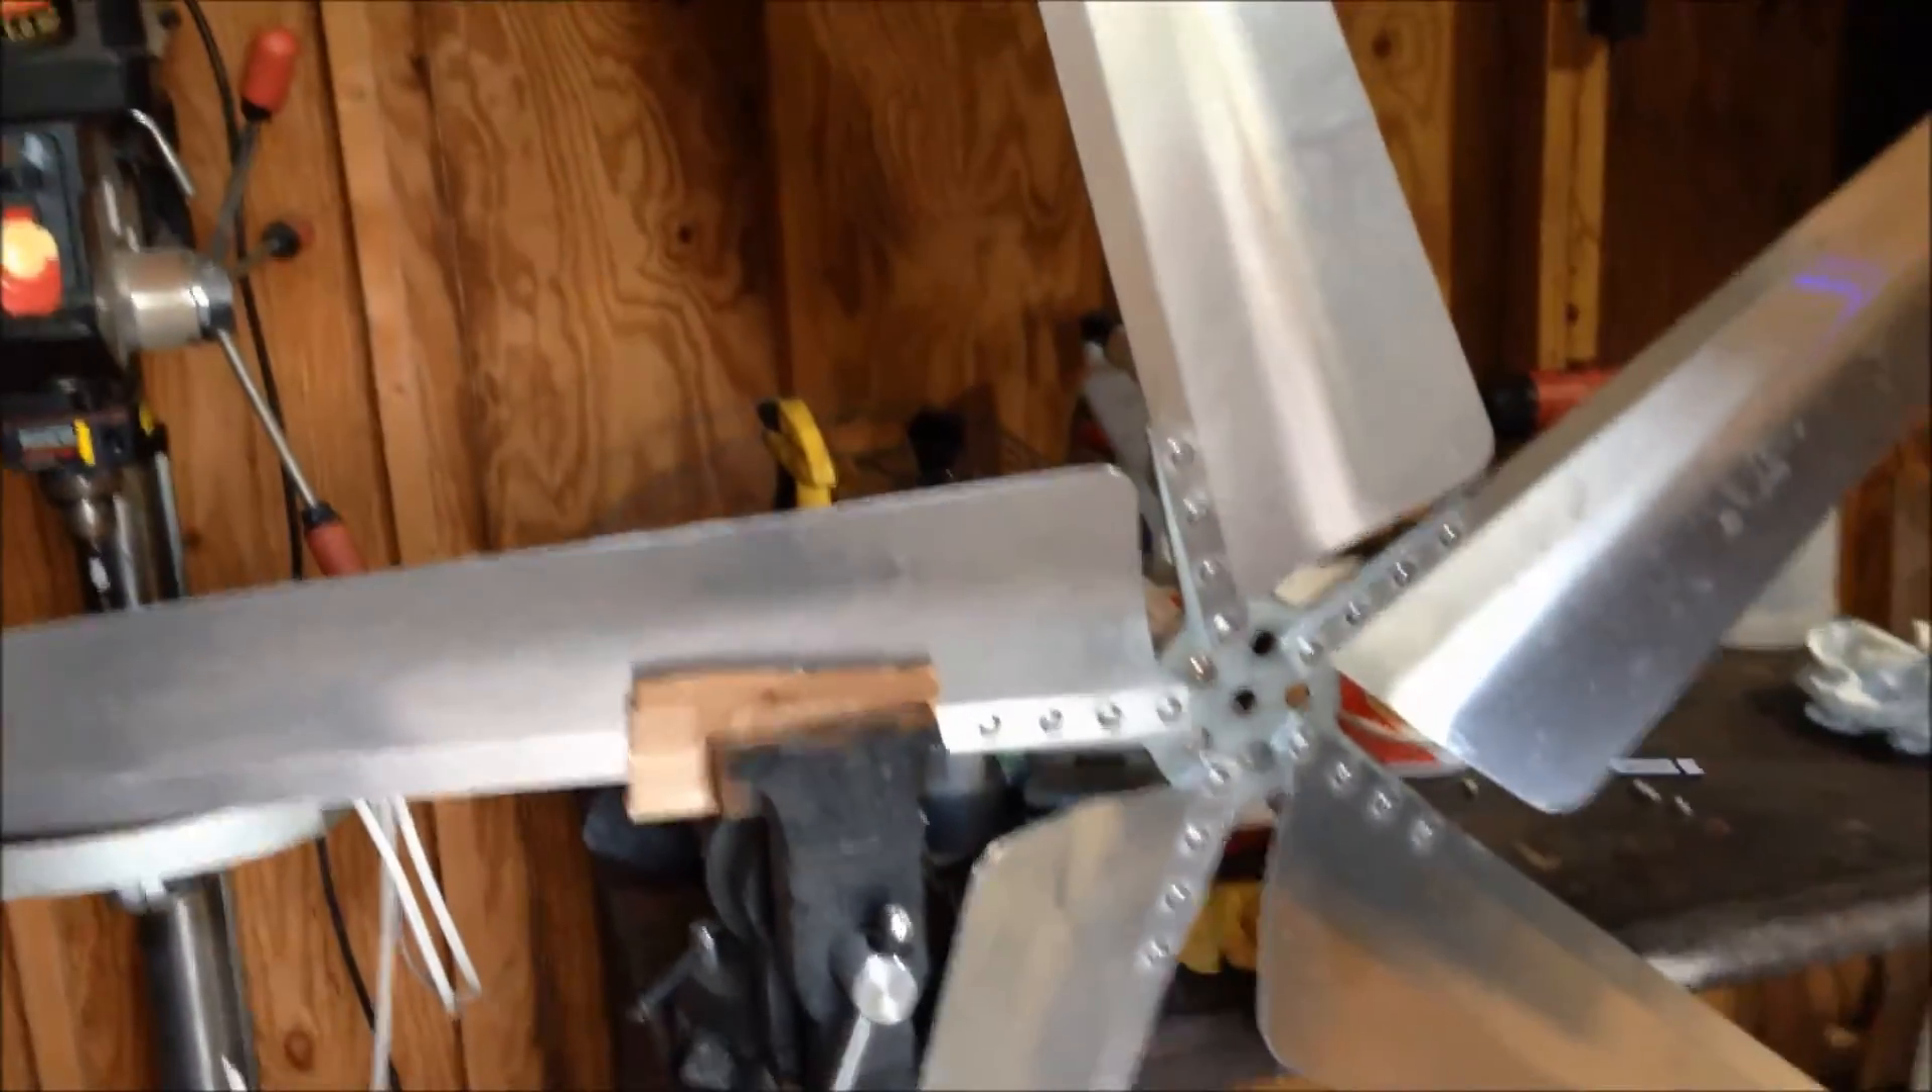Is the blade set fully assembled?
Yes.